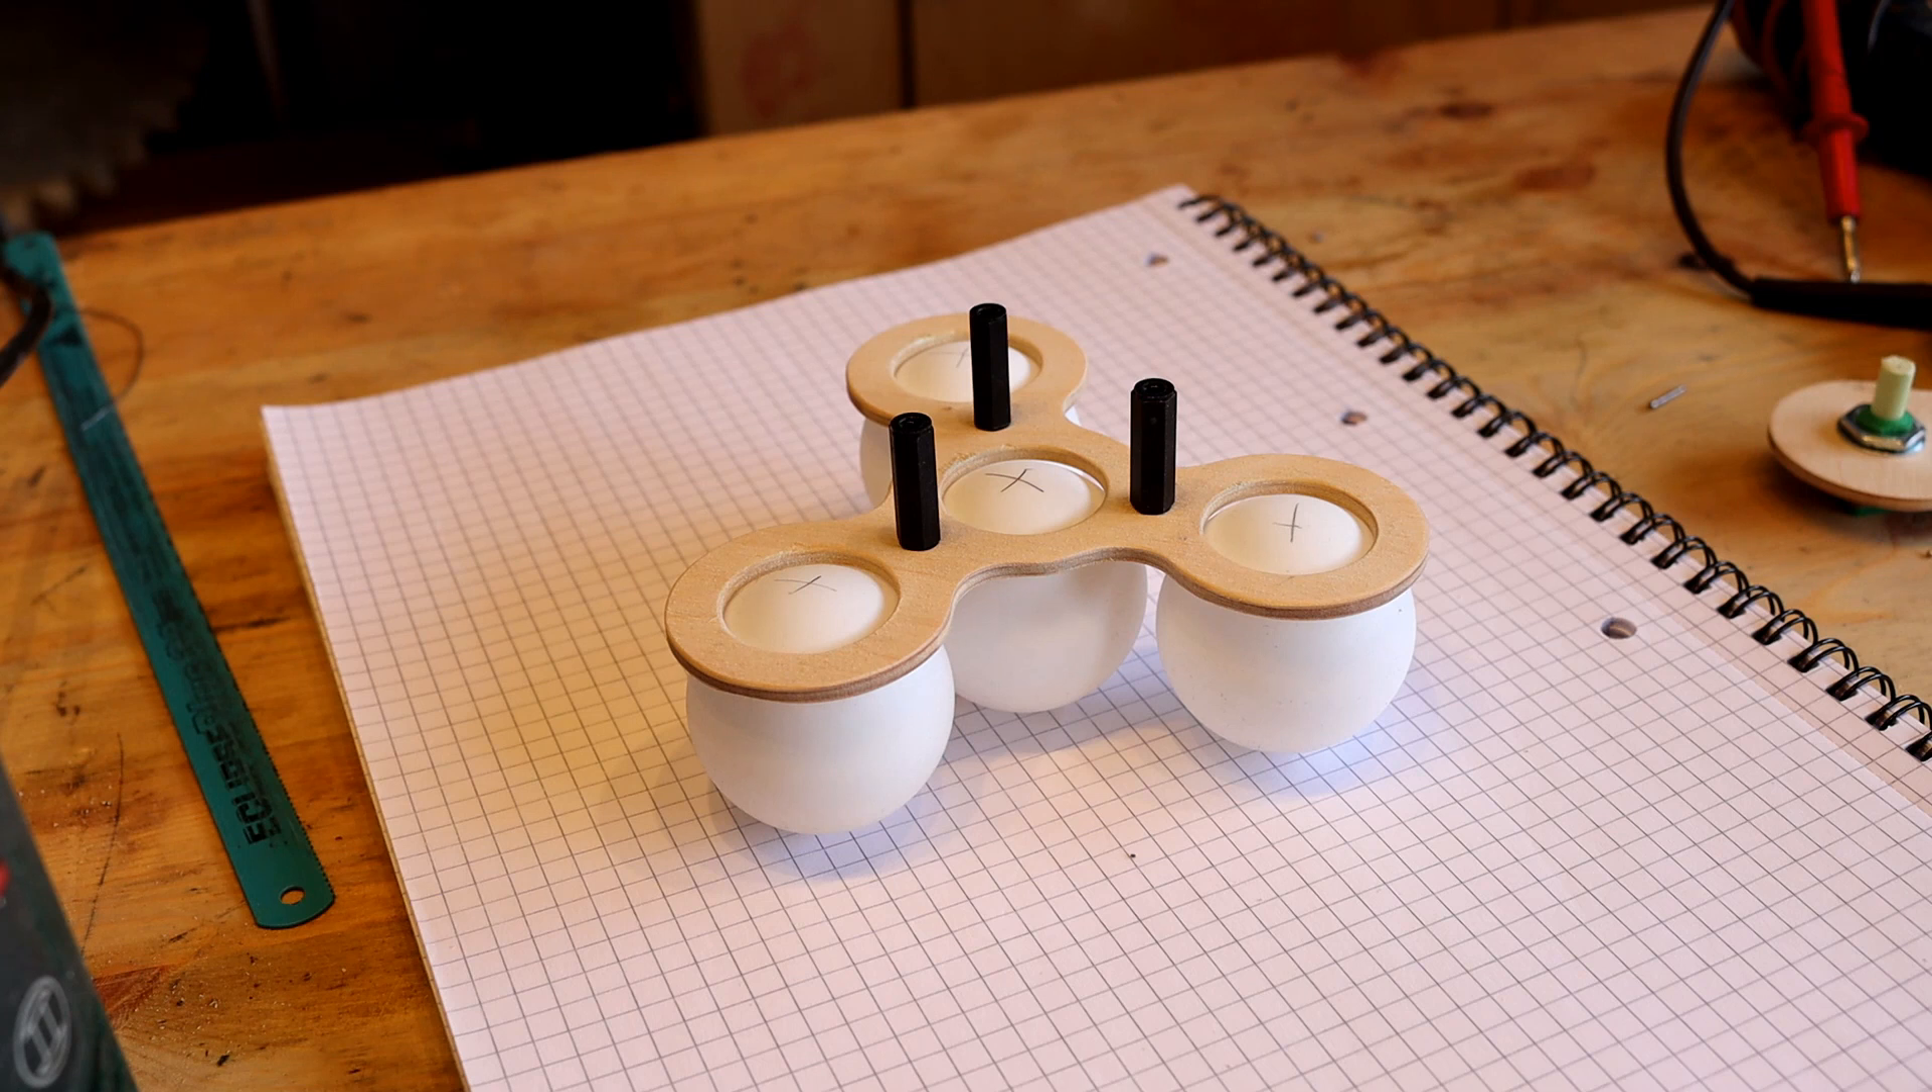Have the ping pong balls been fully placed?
Yes.